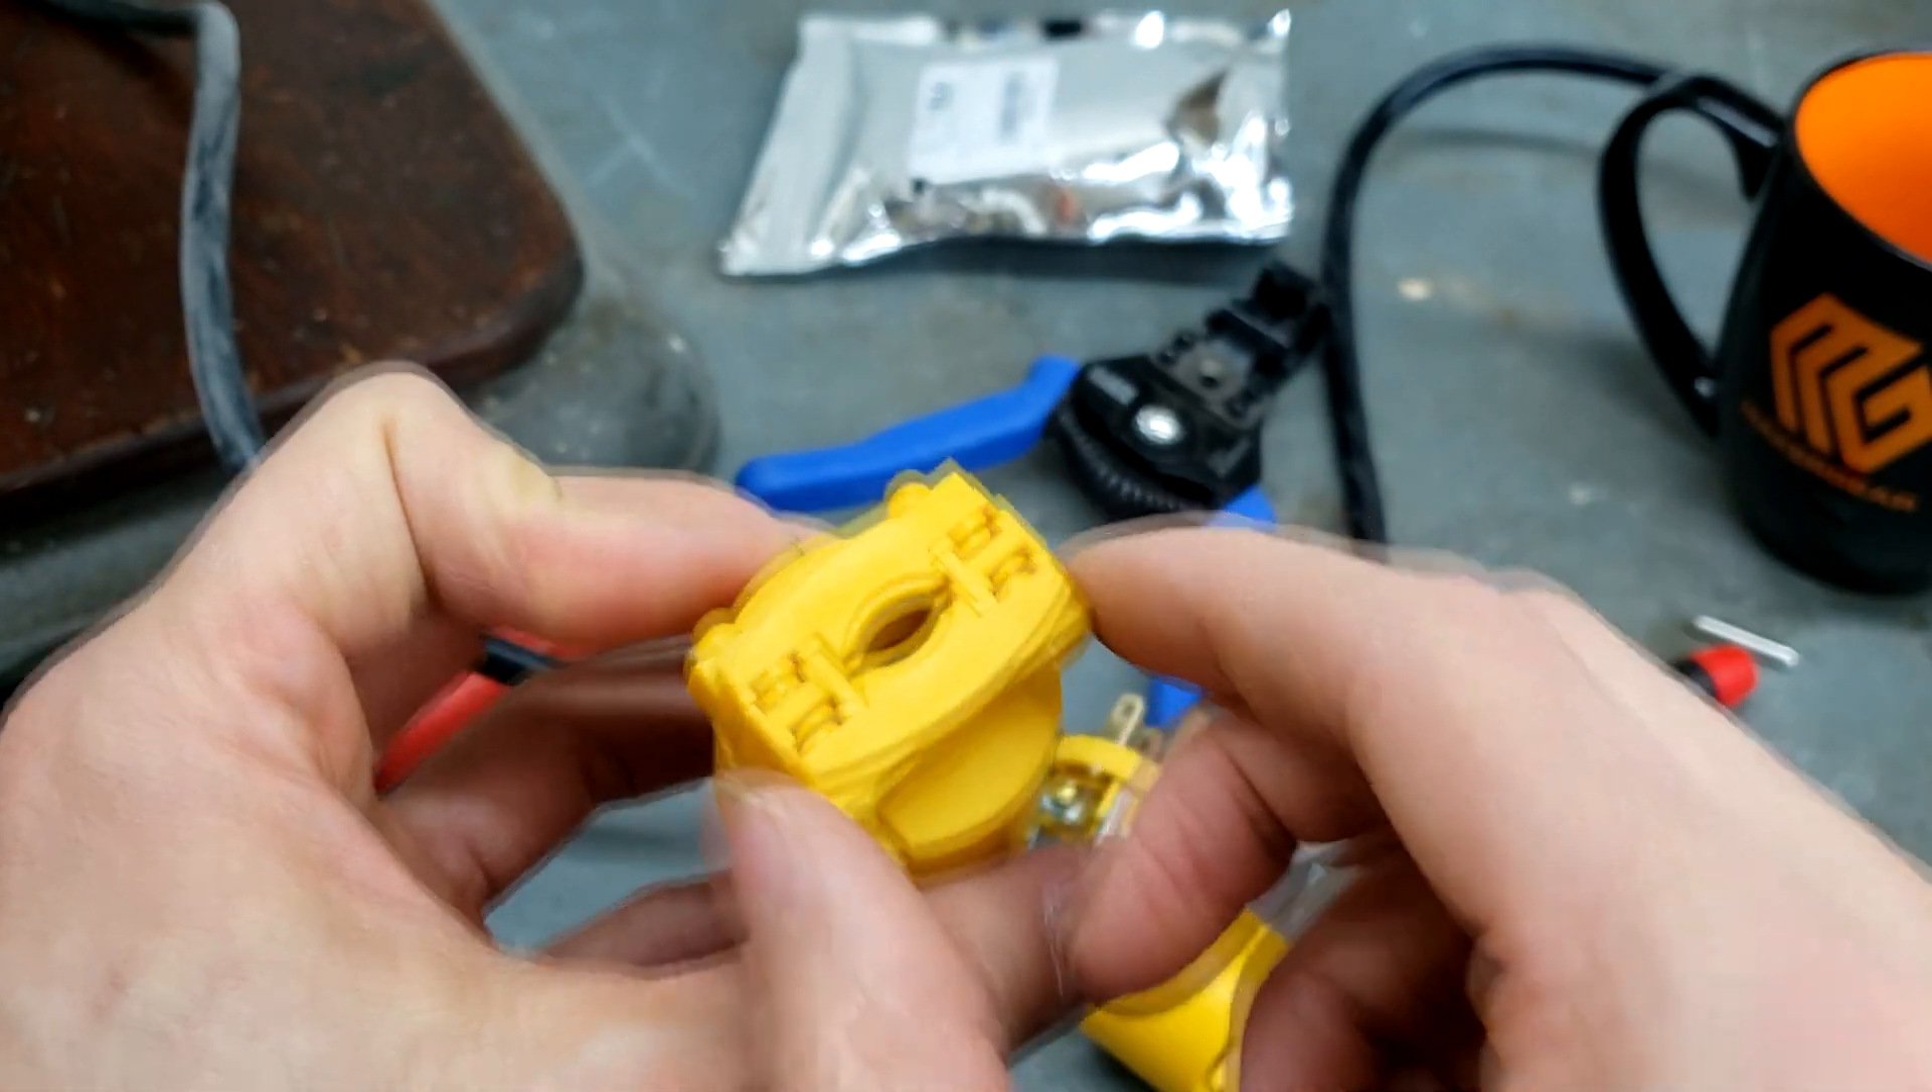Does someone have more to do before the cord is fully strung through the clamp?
Yes.